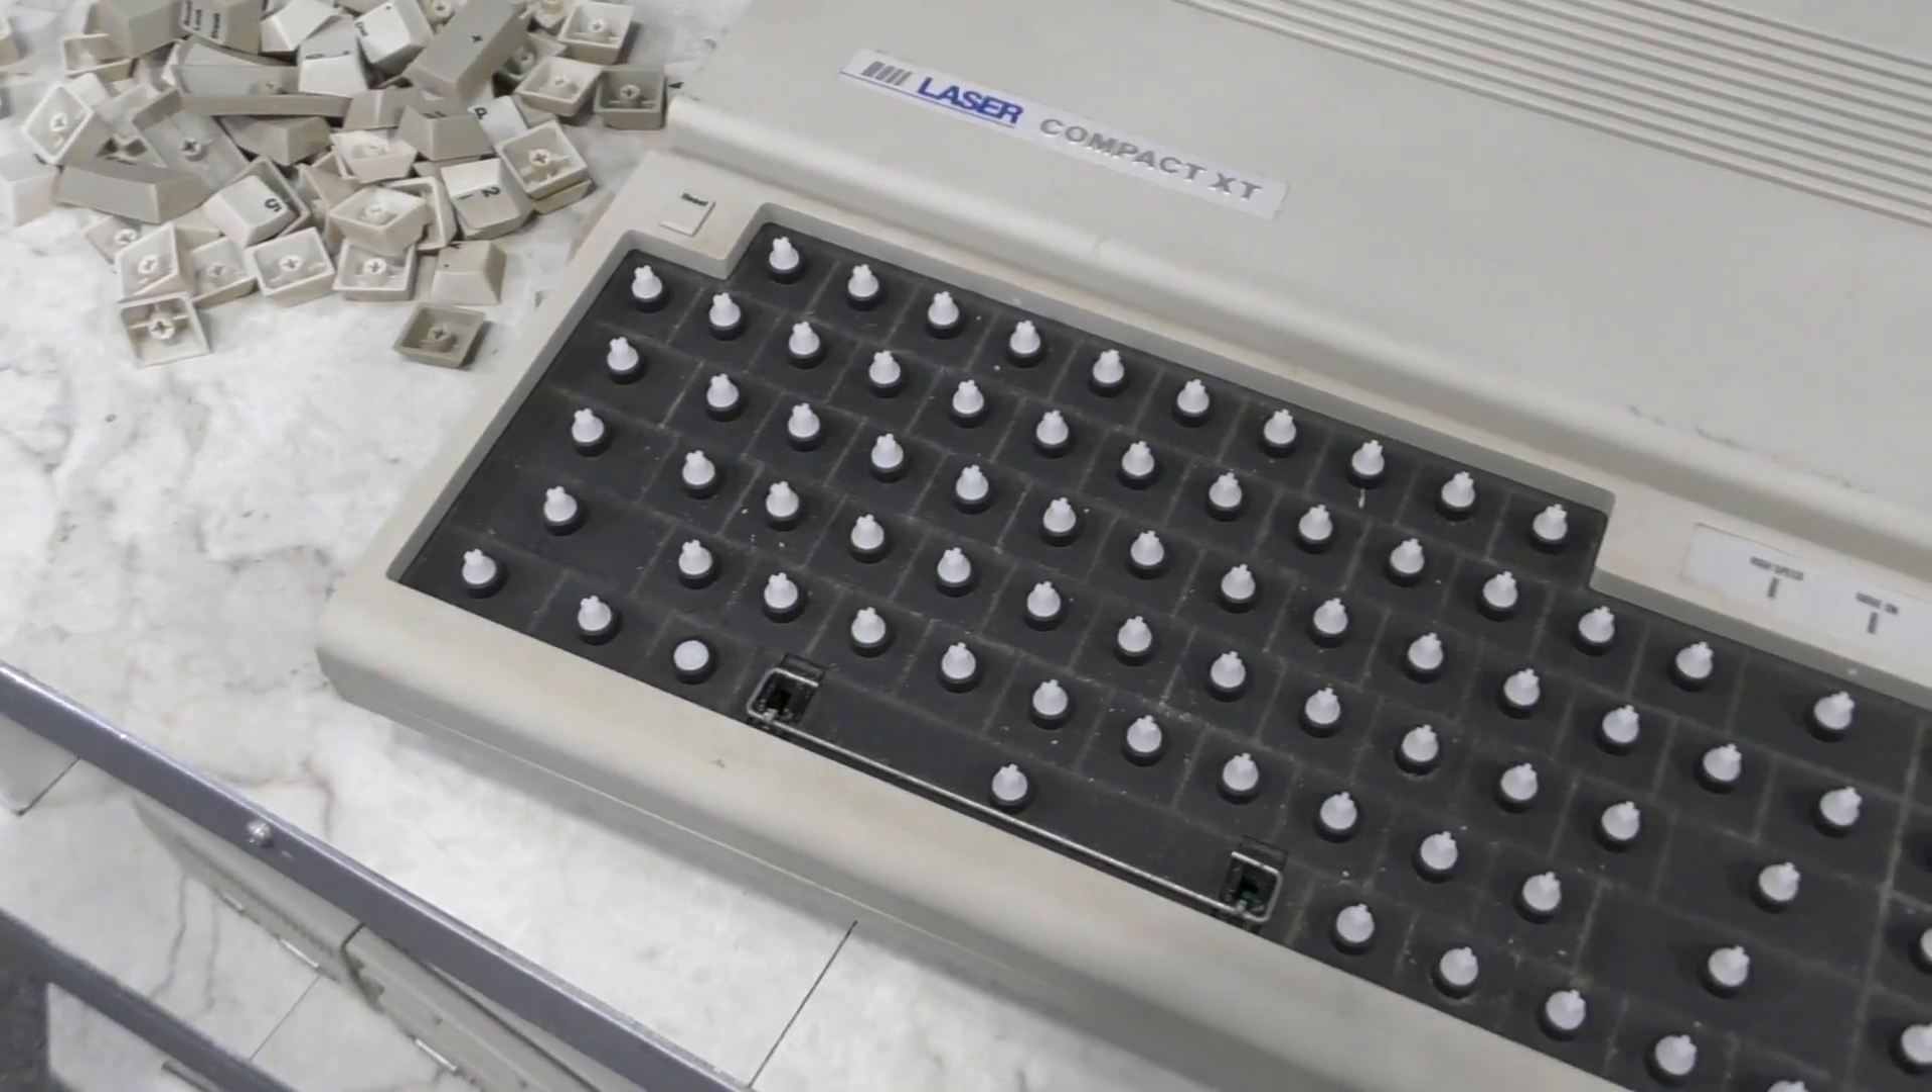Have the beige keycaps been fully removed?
Yes.